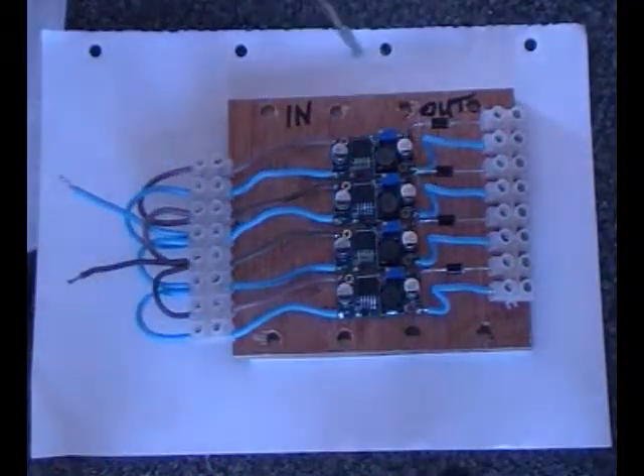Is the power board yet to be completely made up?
No.